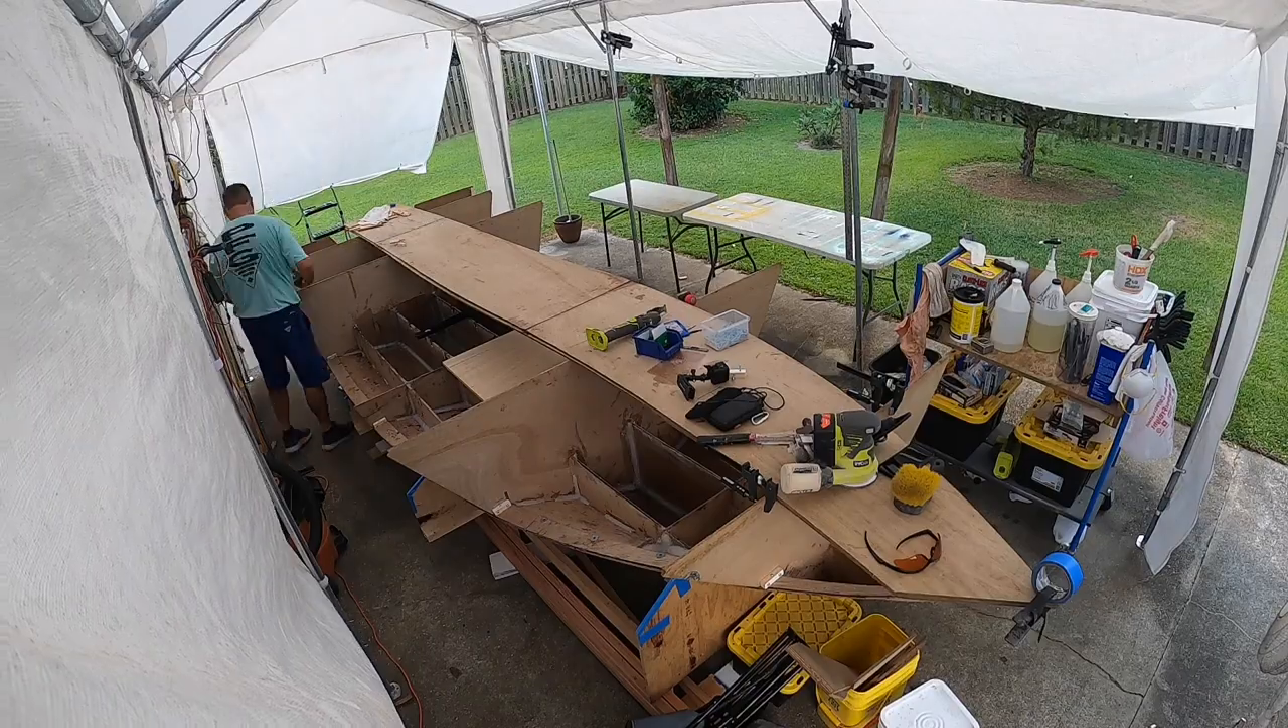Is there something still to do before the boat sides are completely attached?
Yes.